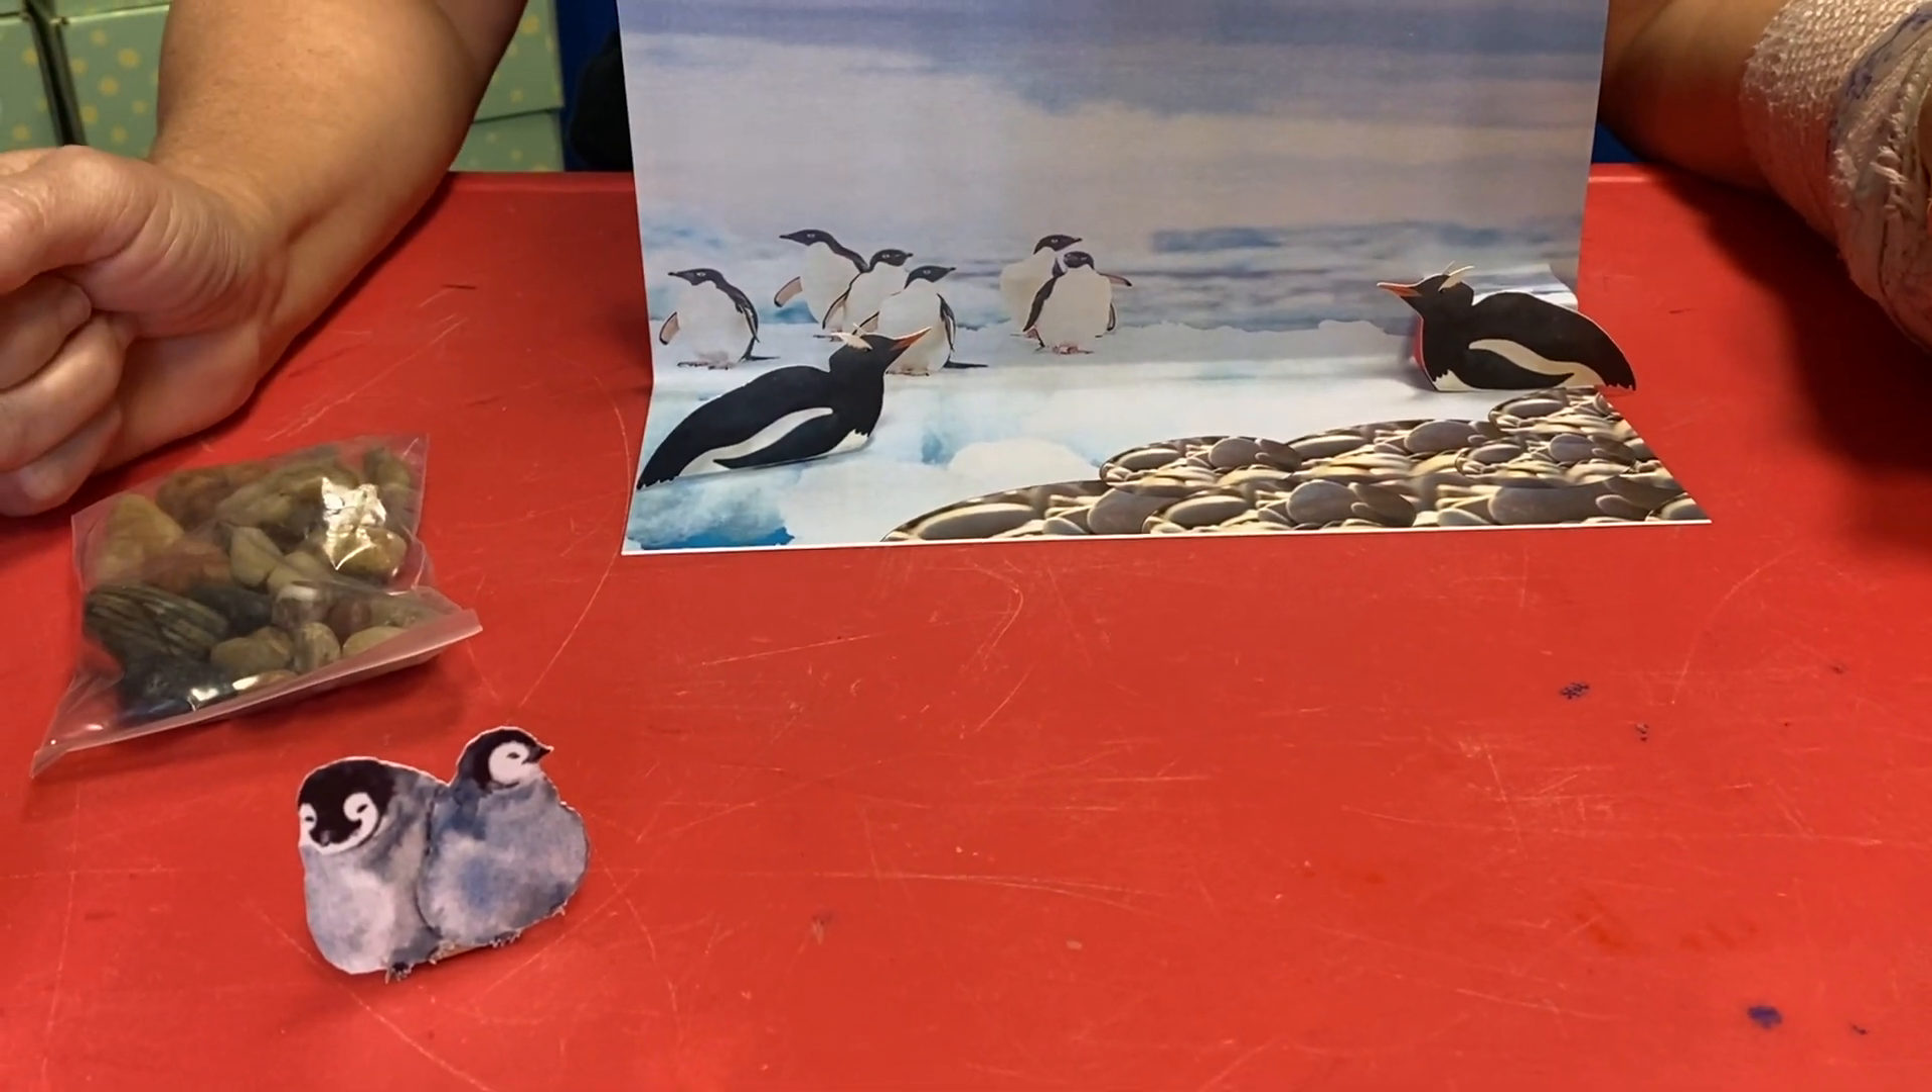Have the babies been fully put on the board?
No.